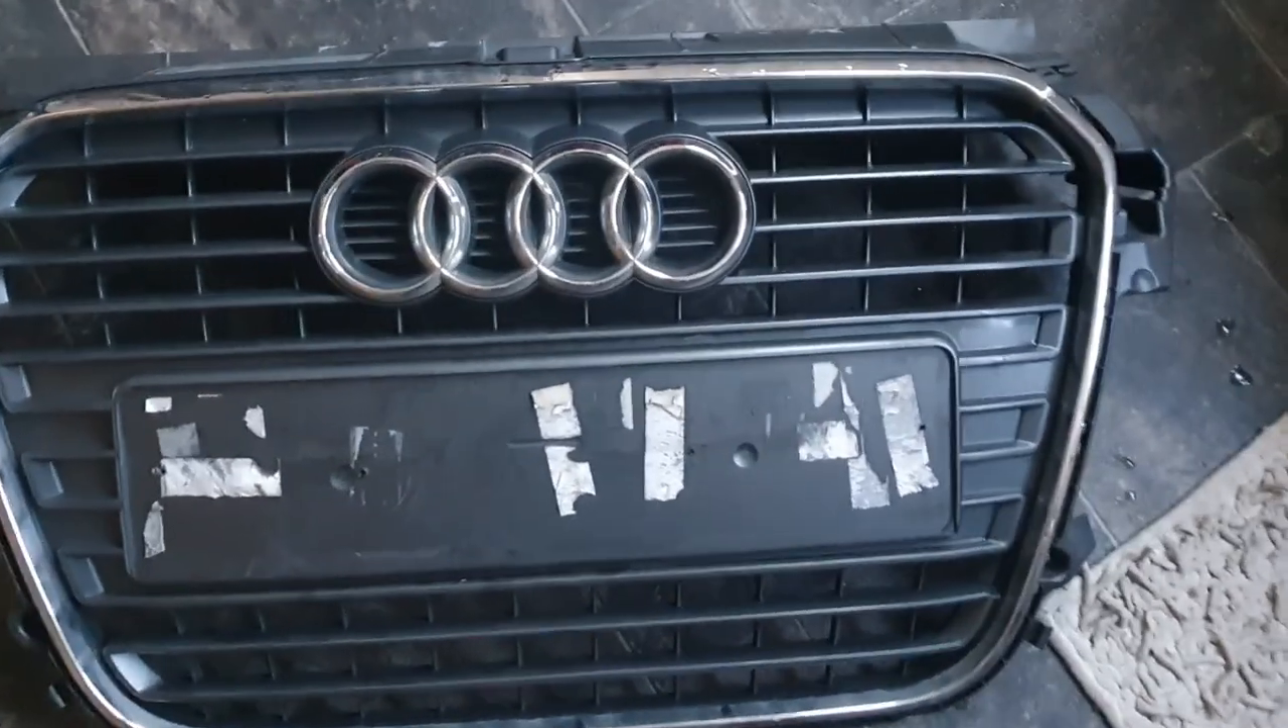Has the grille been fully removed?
Yes.